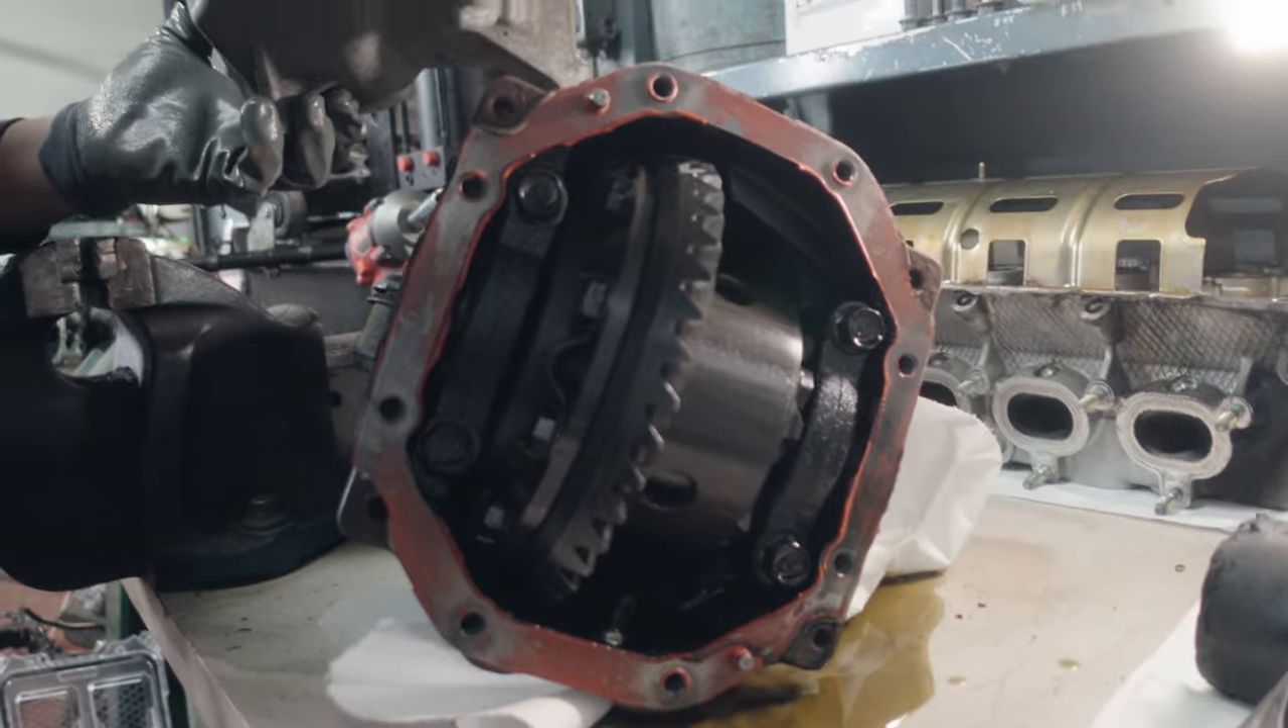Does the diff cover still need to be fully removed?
No.